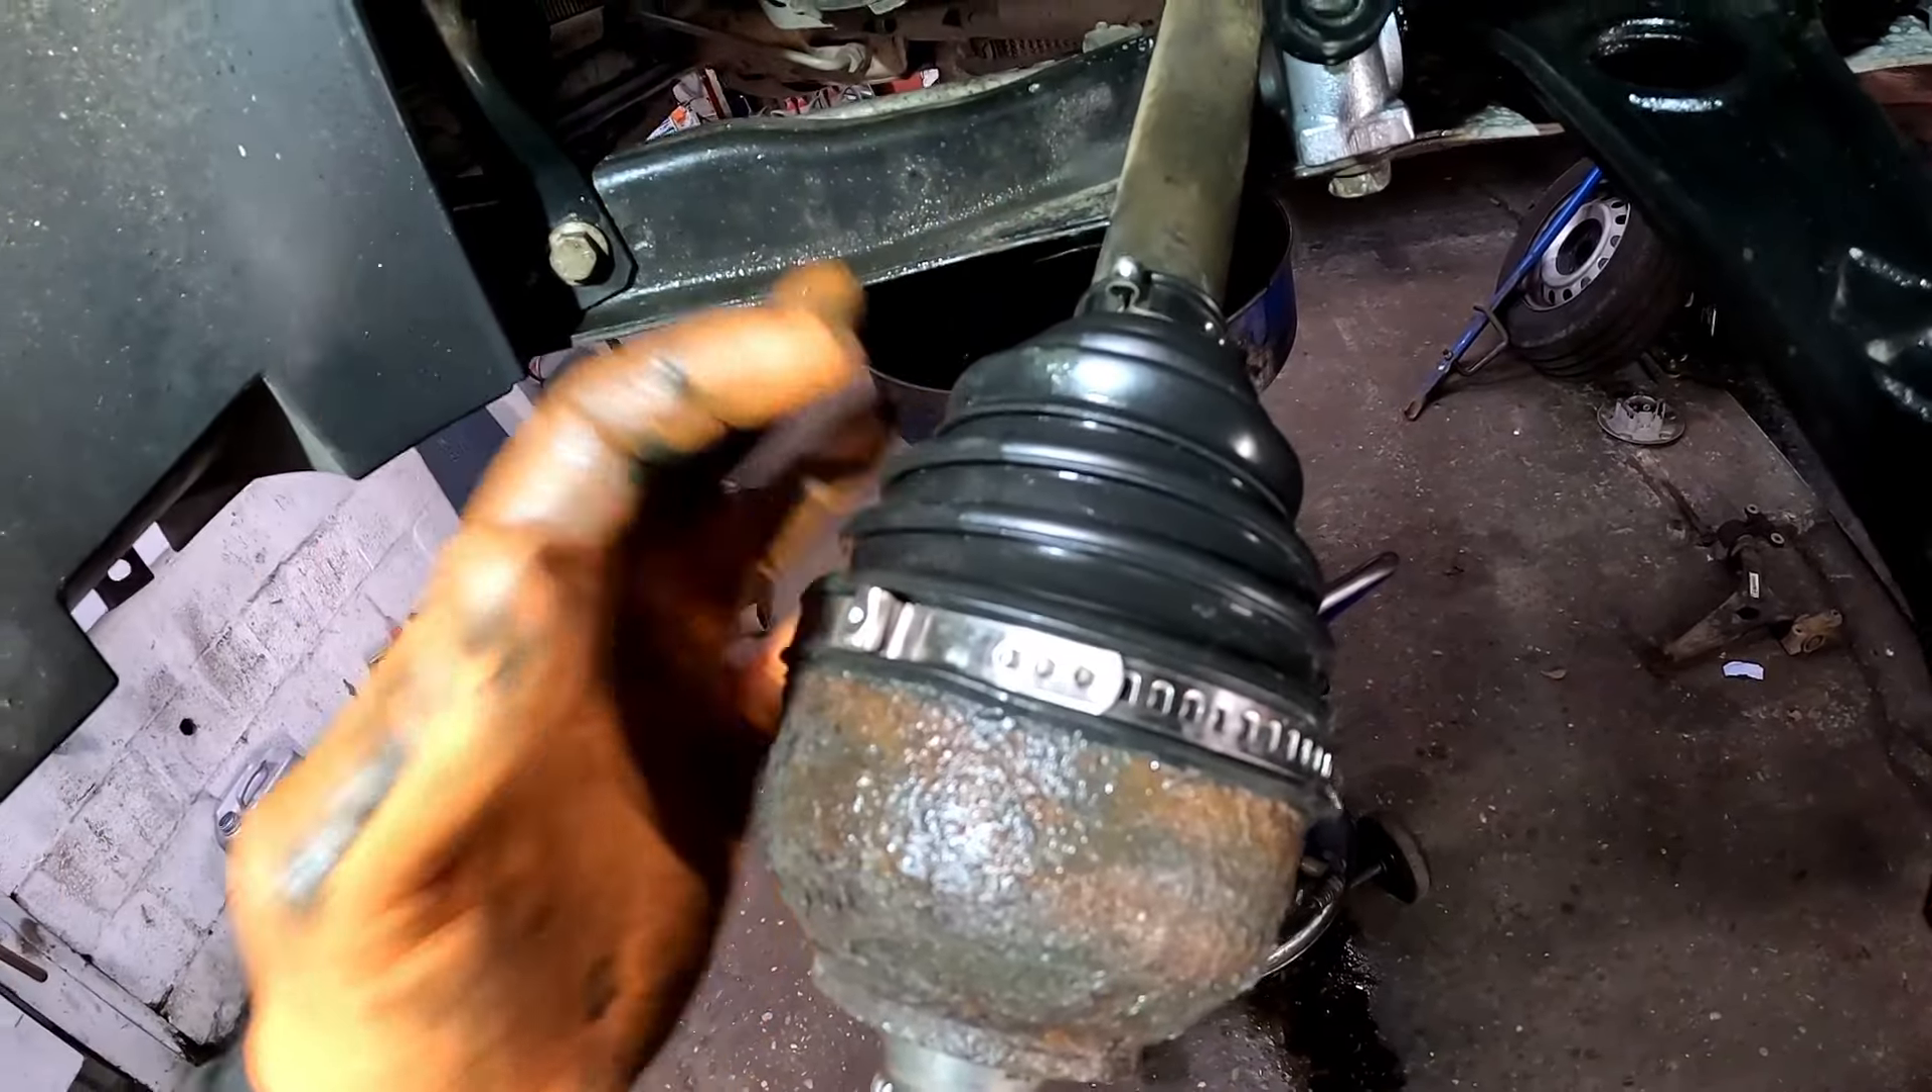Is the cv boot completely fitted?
Yes.